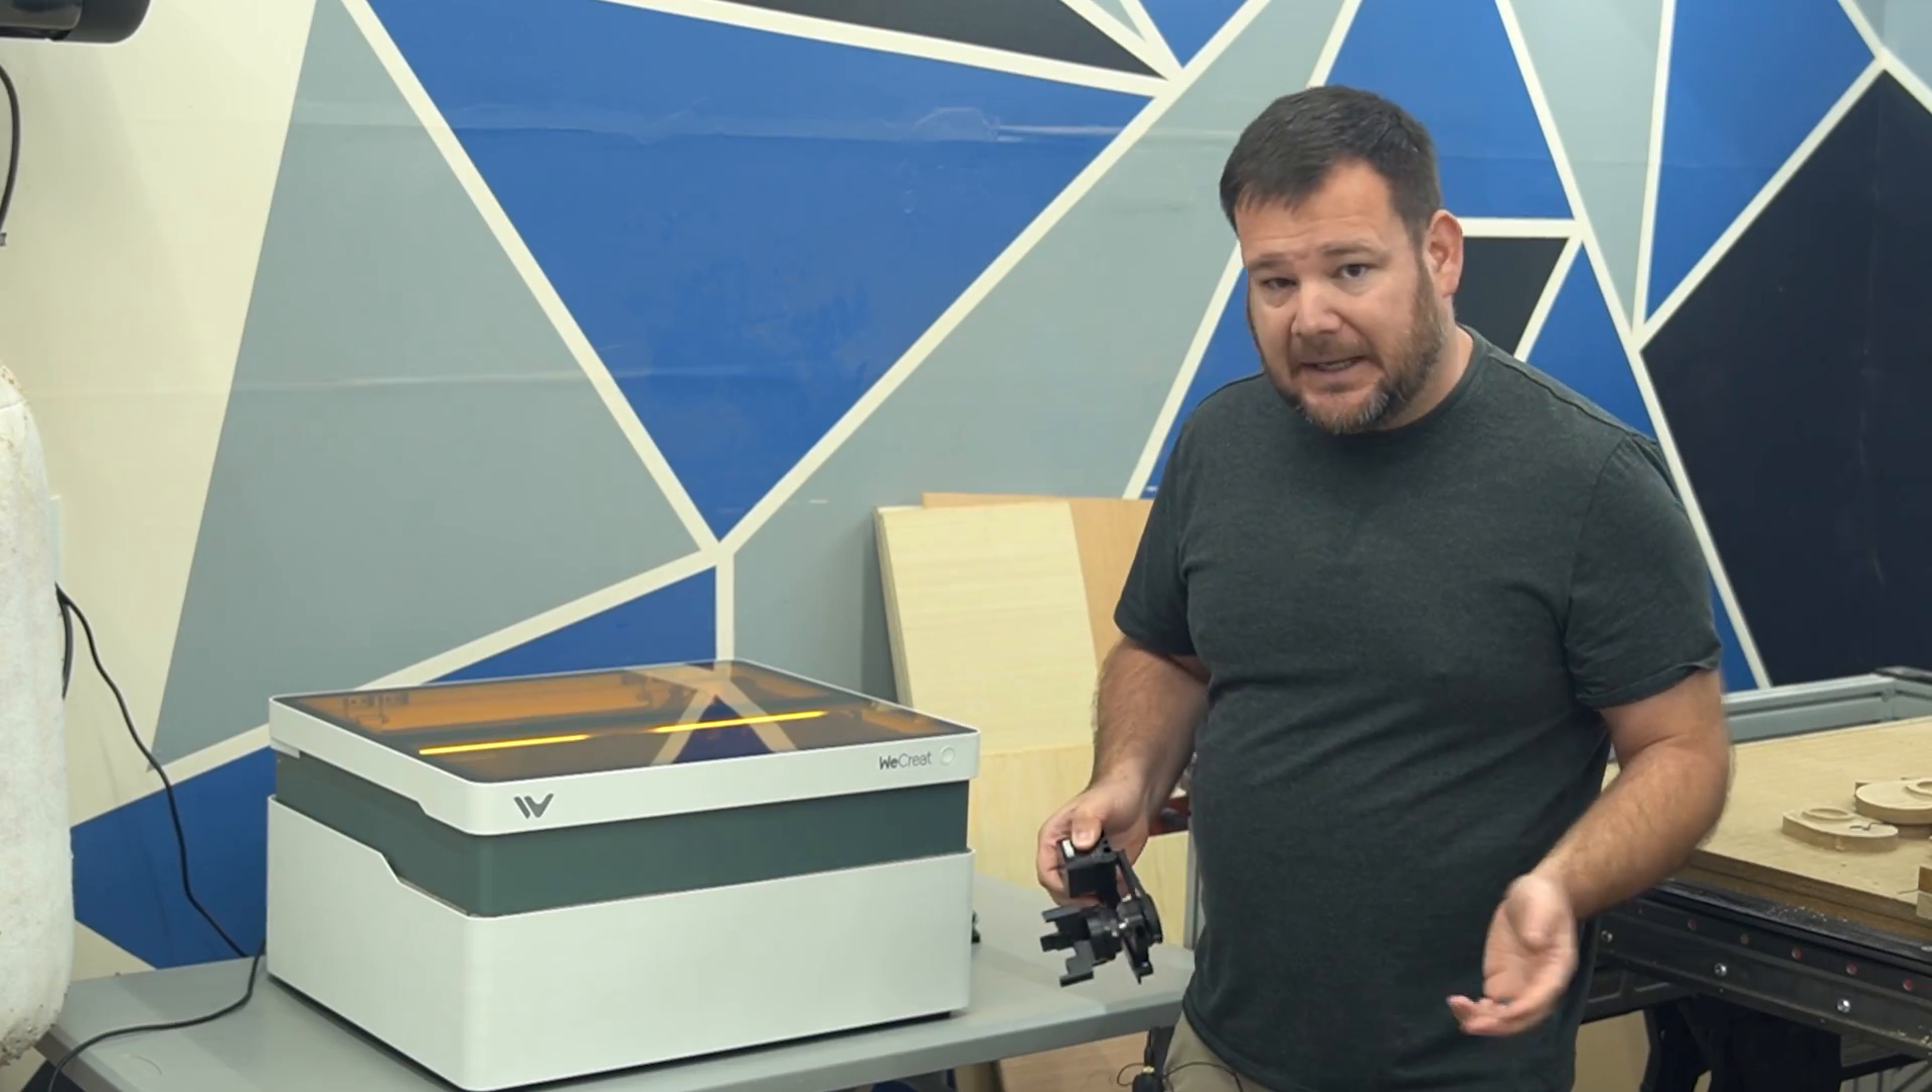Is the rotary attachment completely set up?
No.